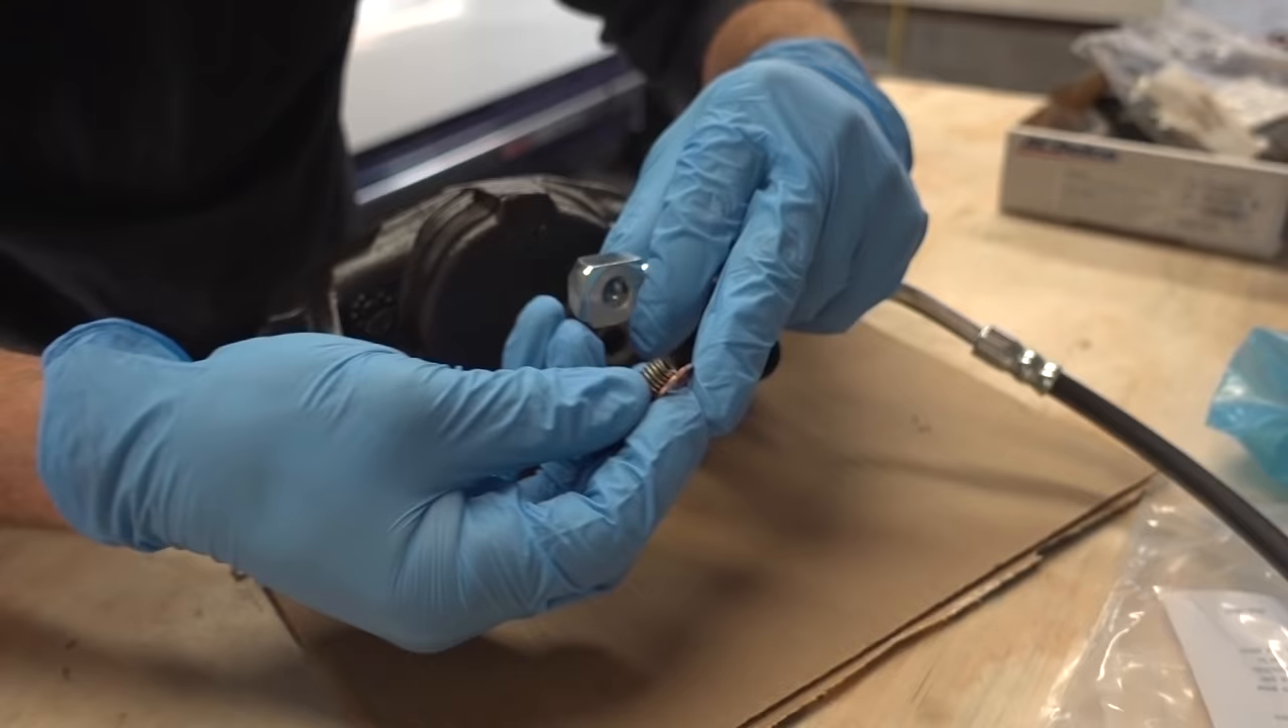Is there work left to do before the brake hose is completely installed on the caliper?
Yes.